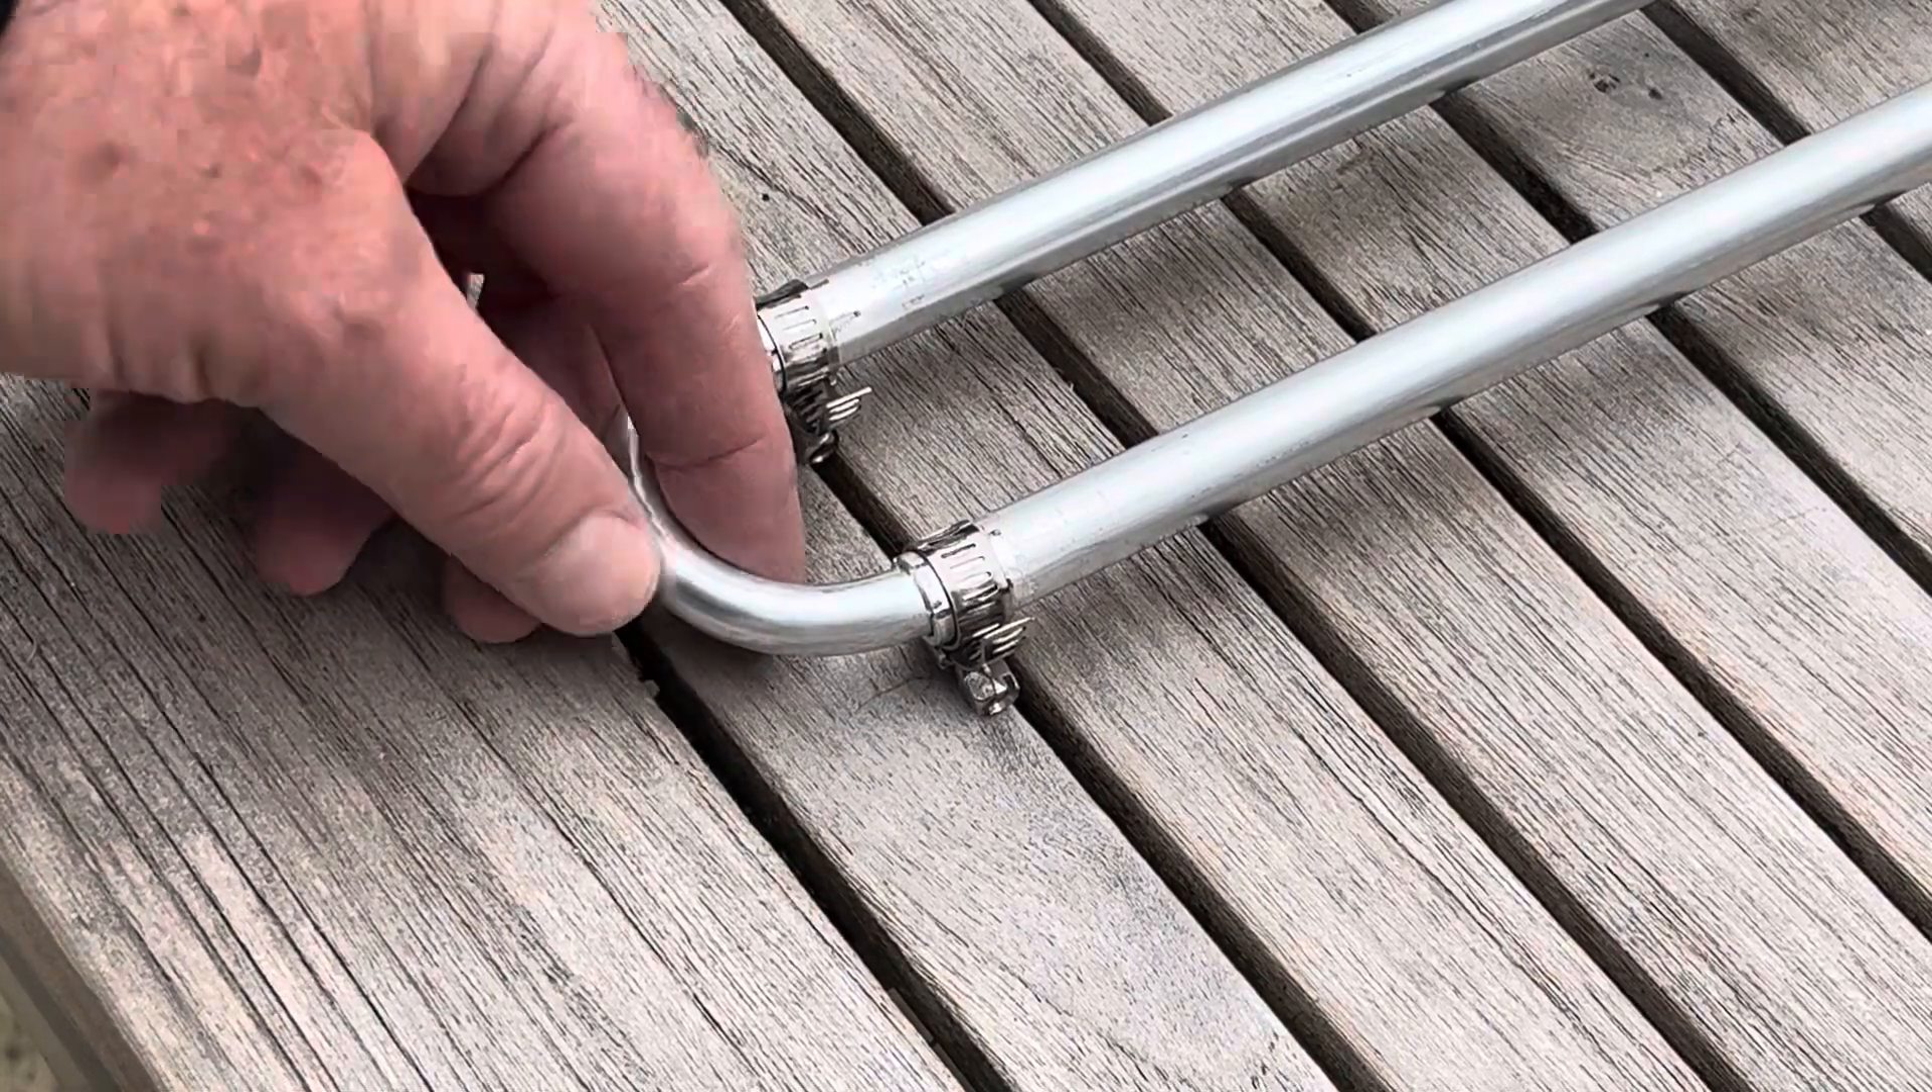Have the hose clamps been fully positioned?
Yes.